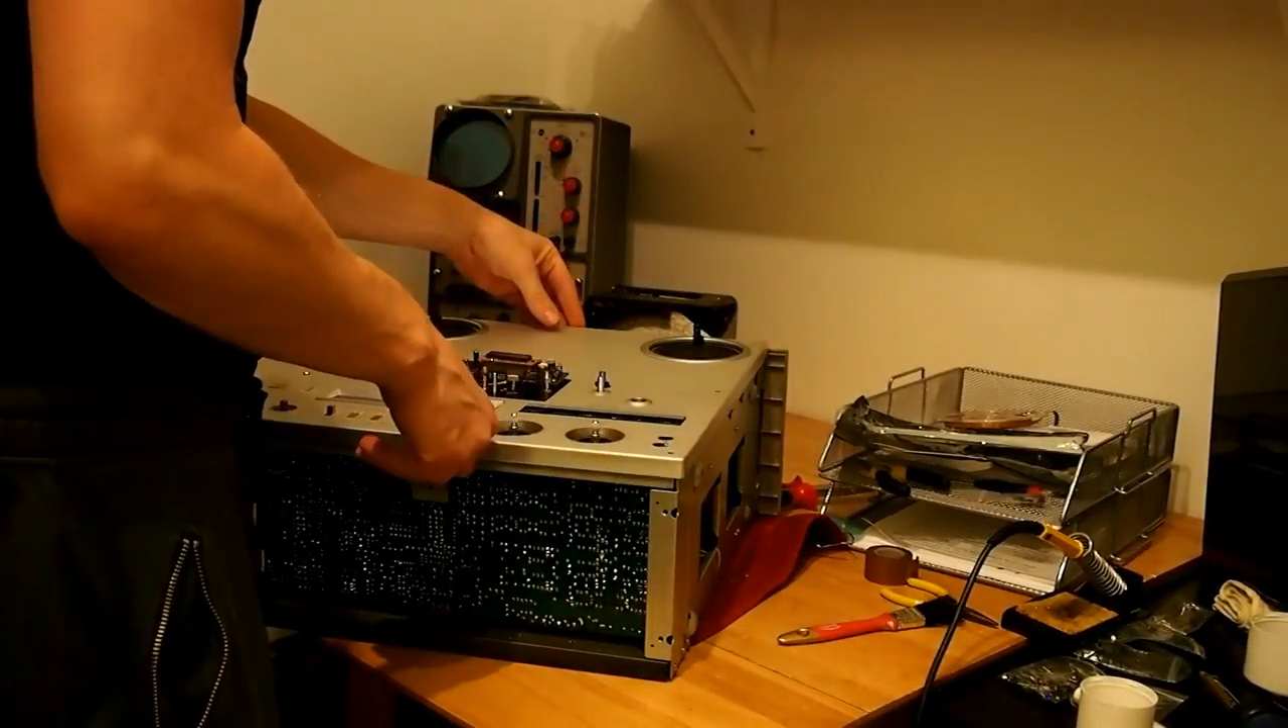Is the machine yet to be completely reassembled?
Yes.